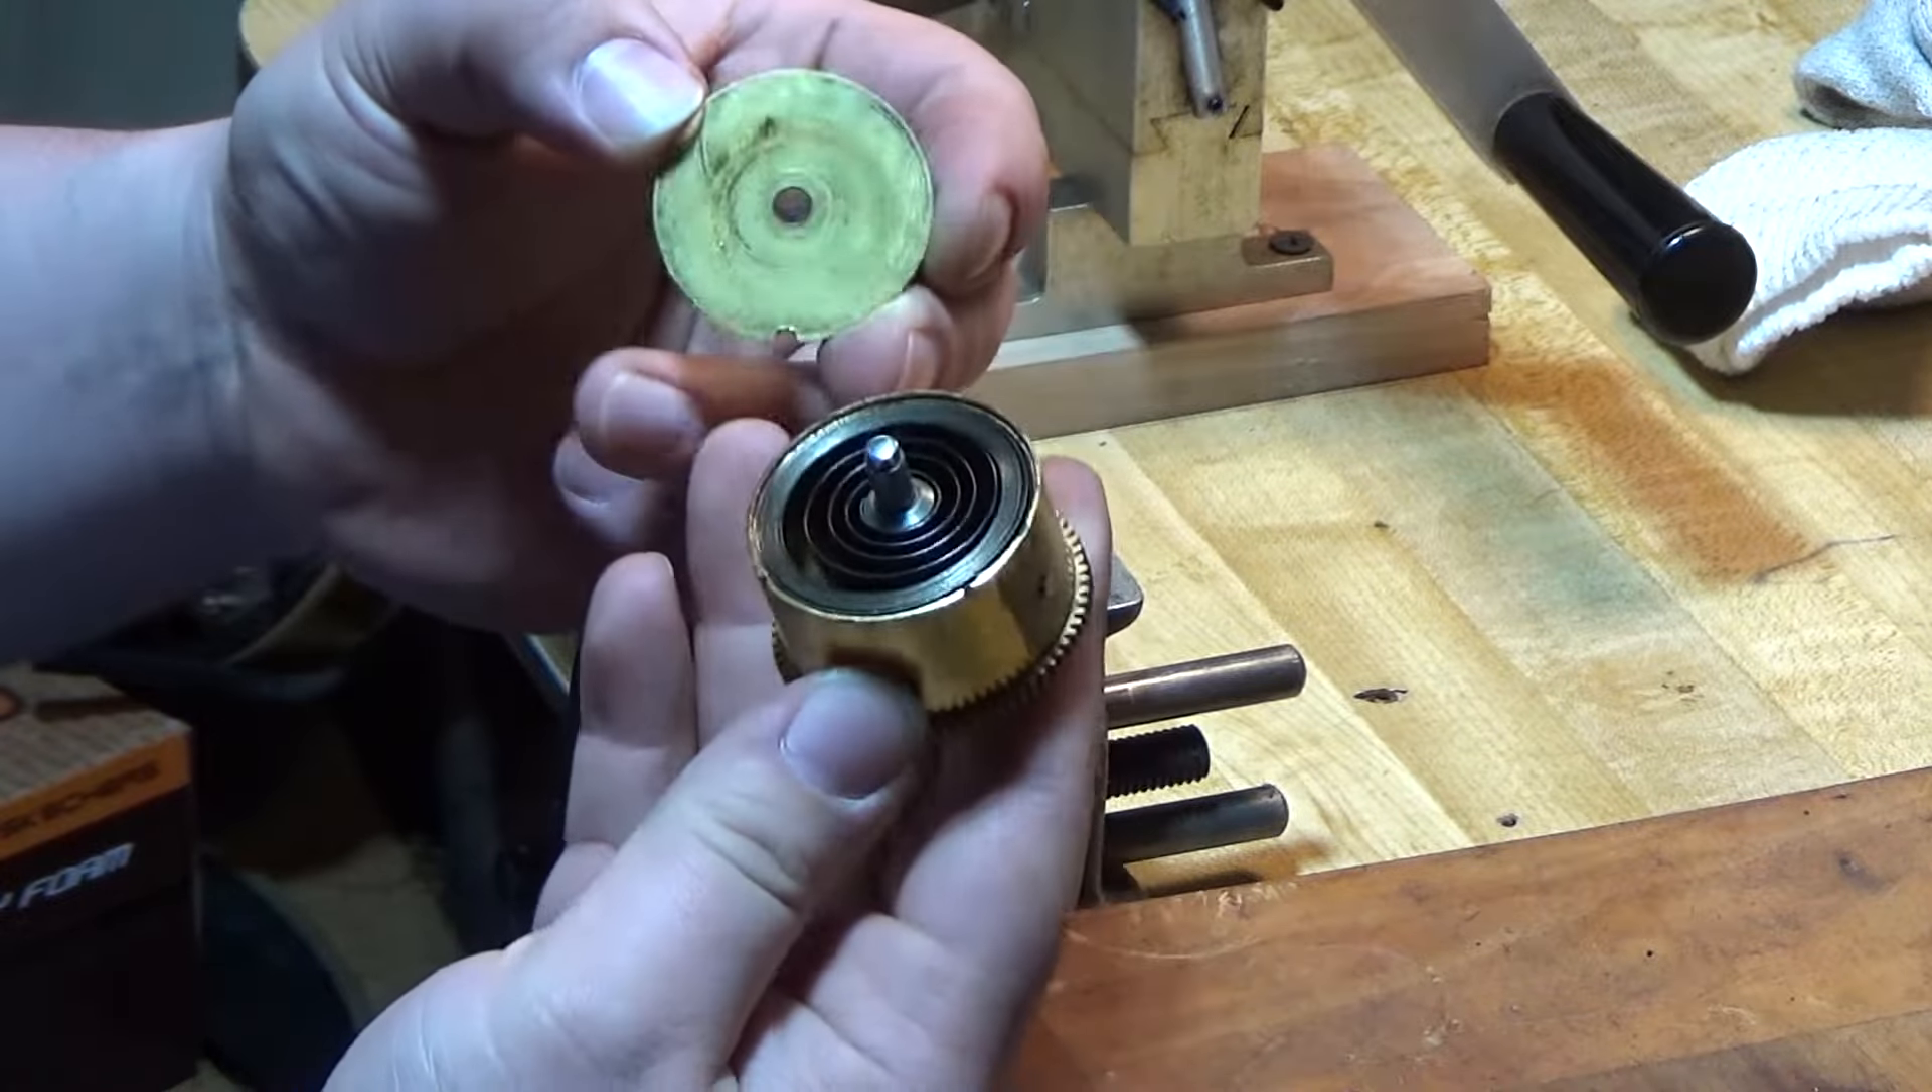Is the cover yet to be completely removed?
No.